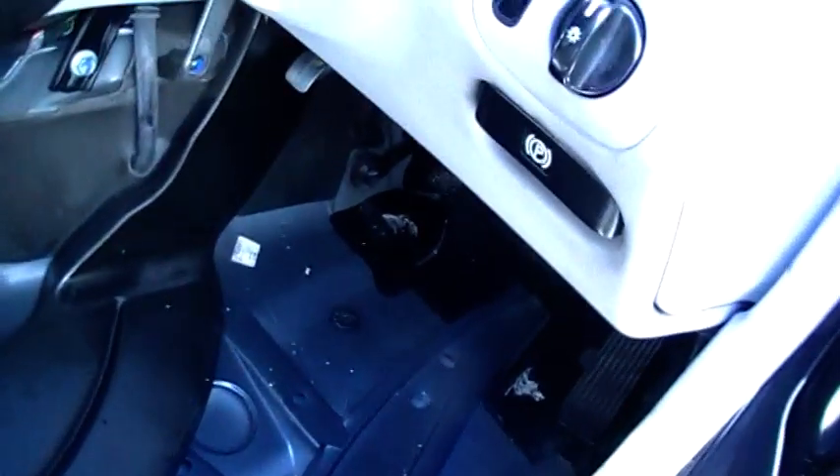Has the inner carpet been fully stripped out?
Yes.